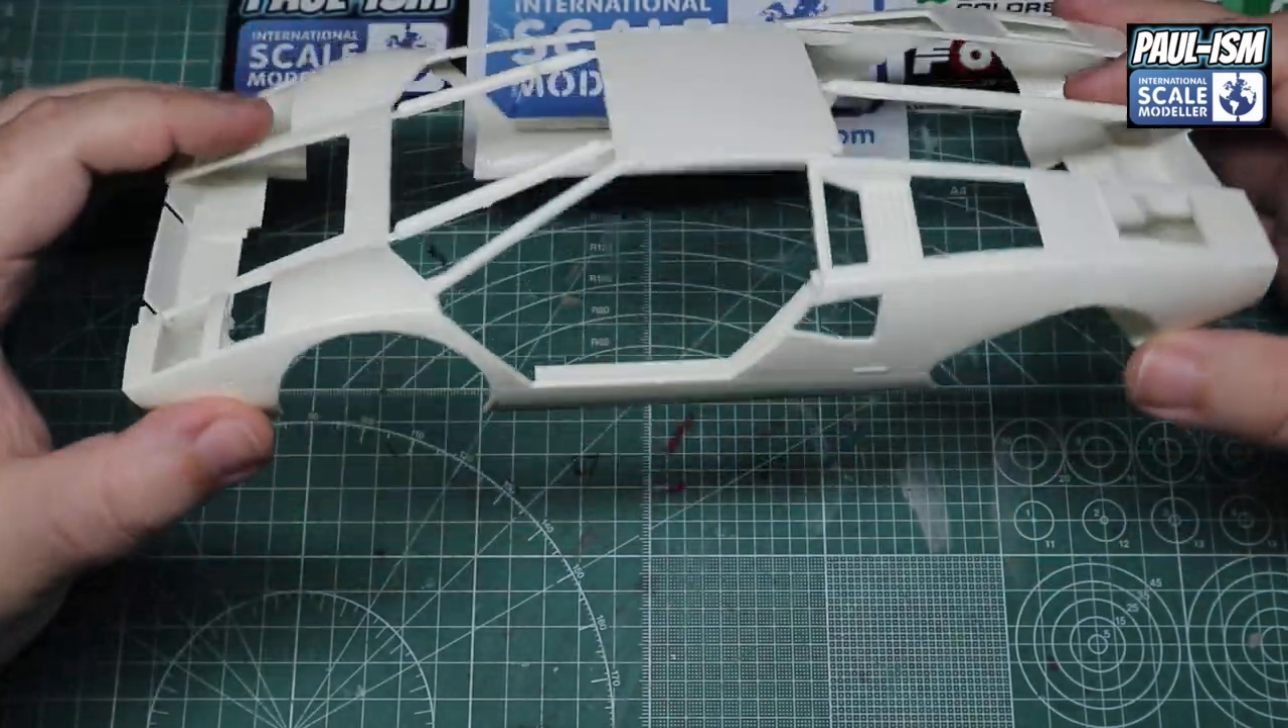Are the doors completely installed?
No.